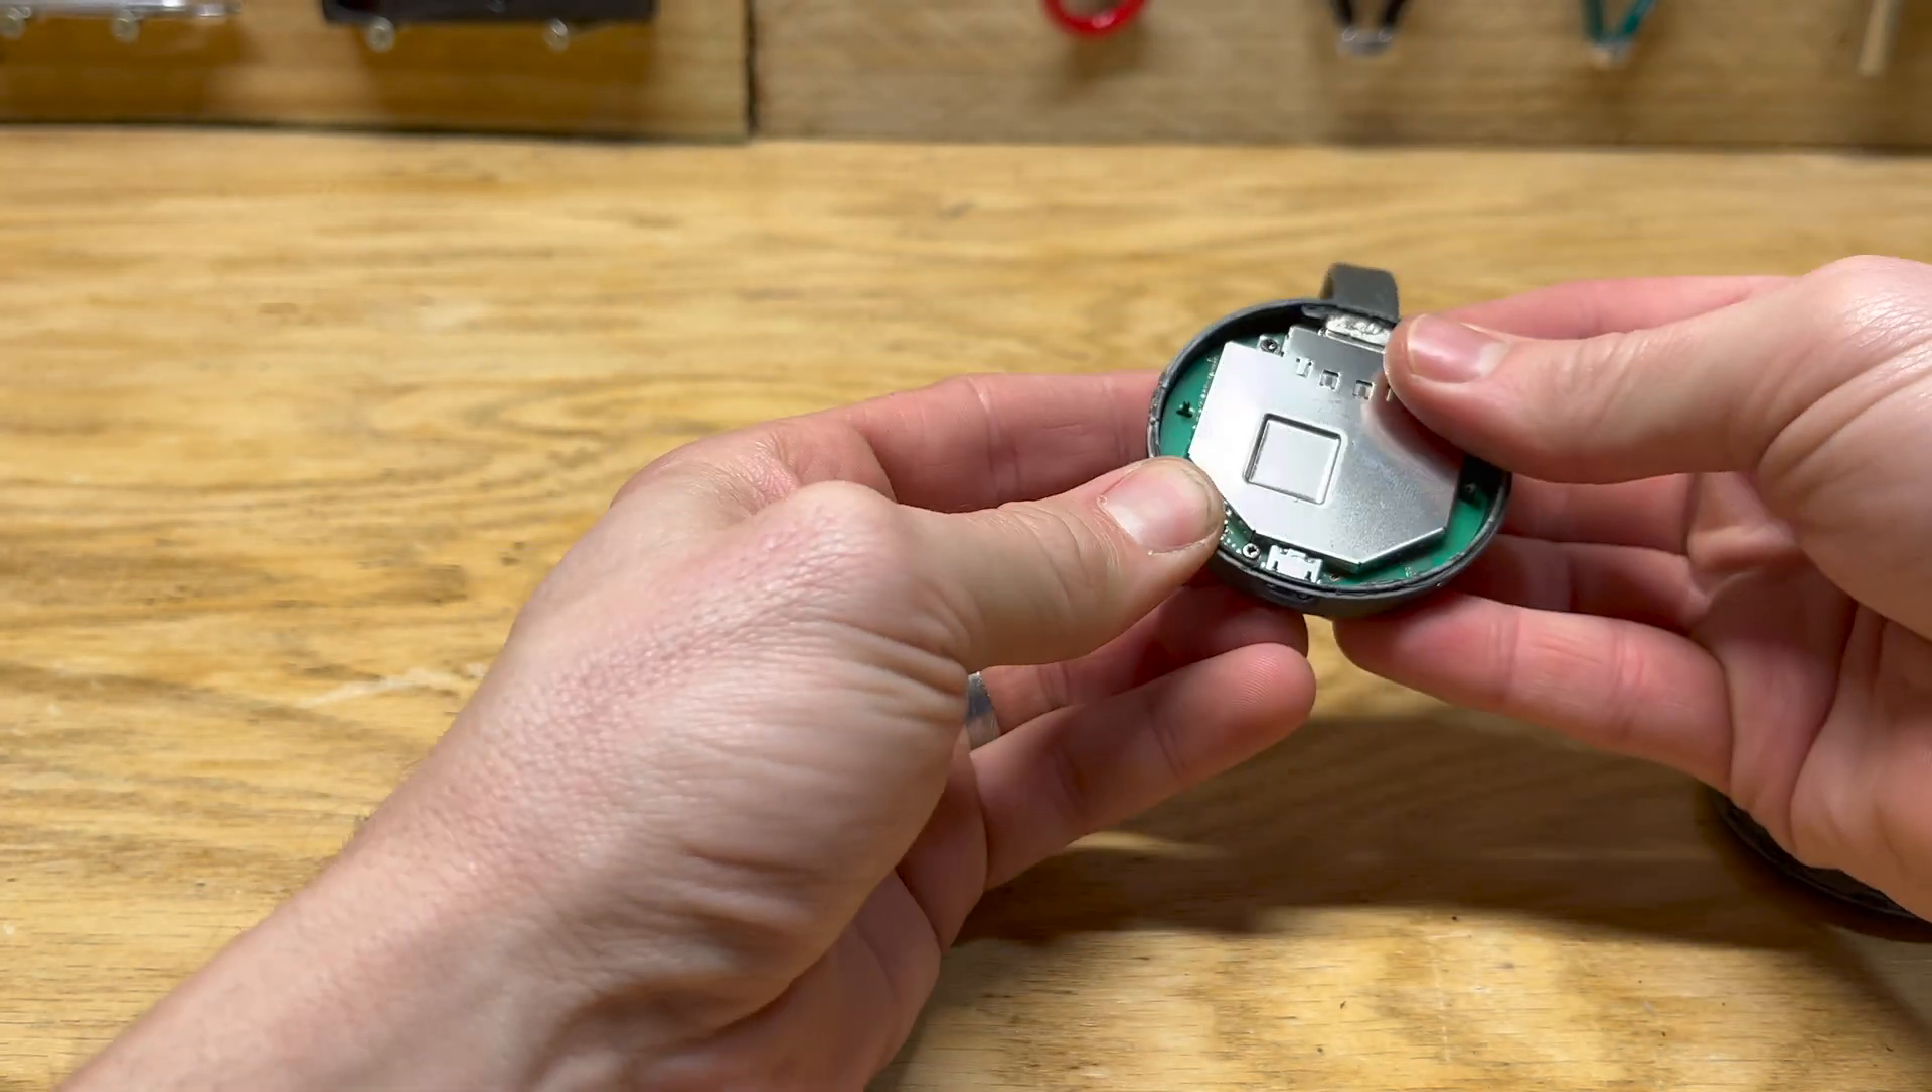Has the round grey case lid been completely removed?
Yes.